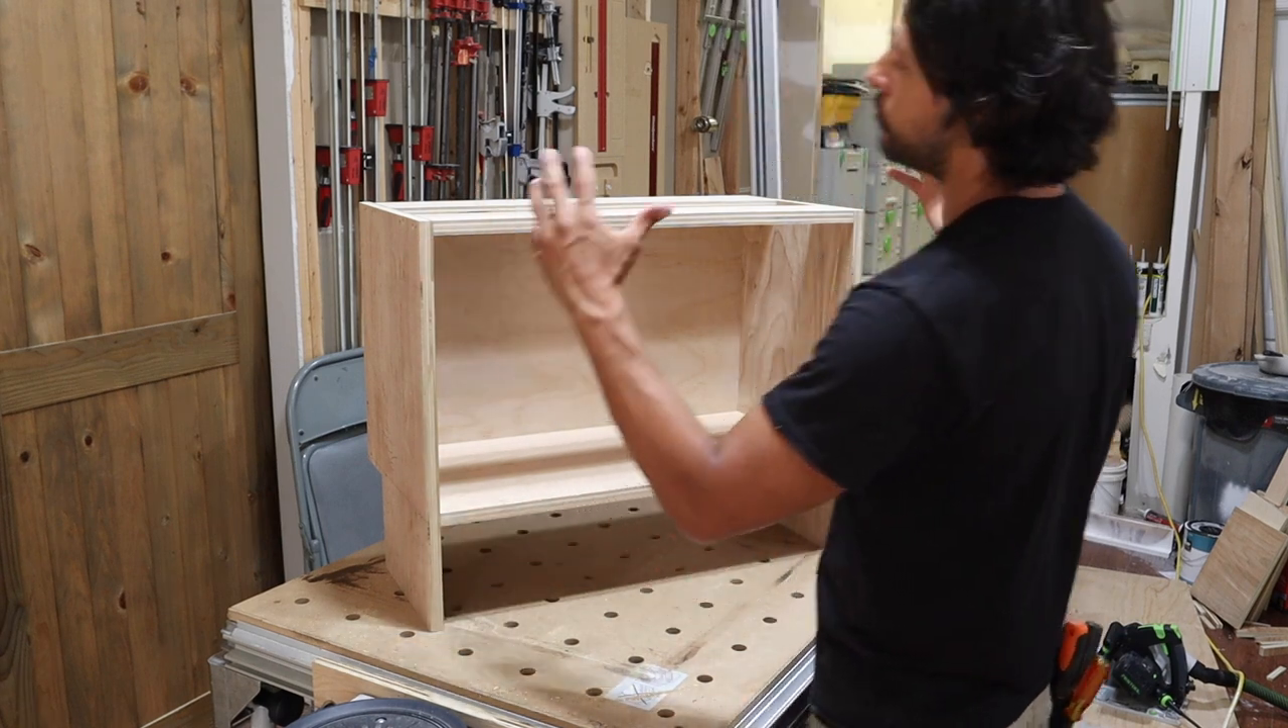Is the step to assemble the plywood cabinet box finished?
Yes.